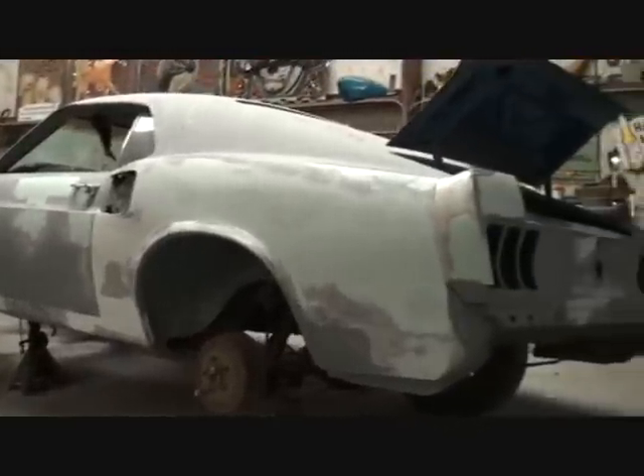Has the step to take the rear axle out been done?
No.